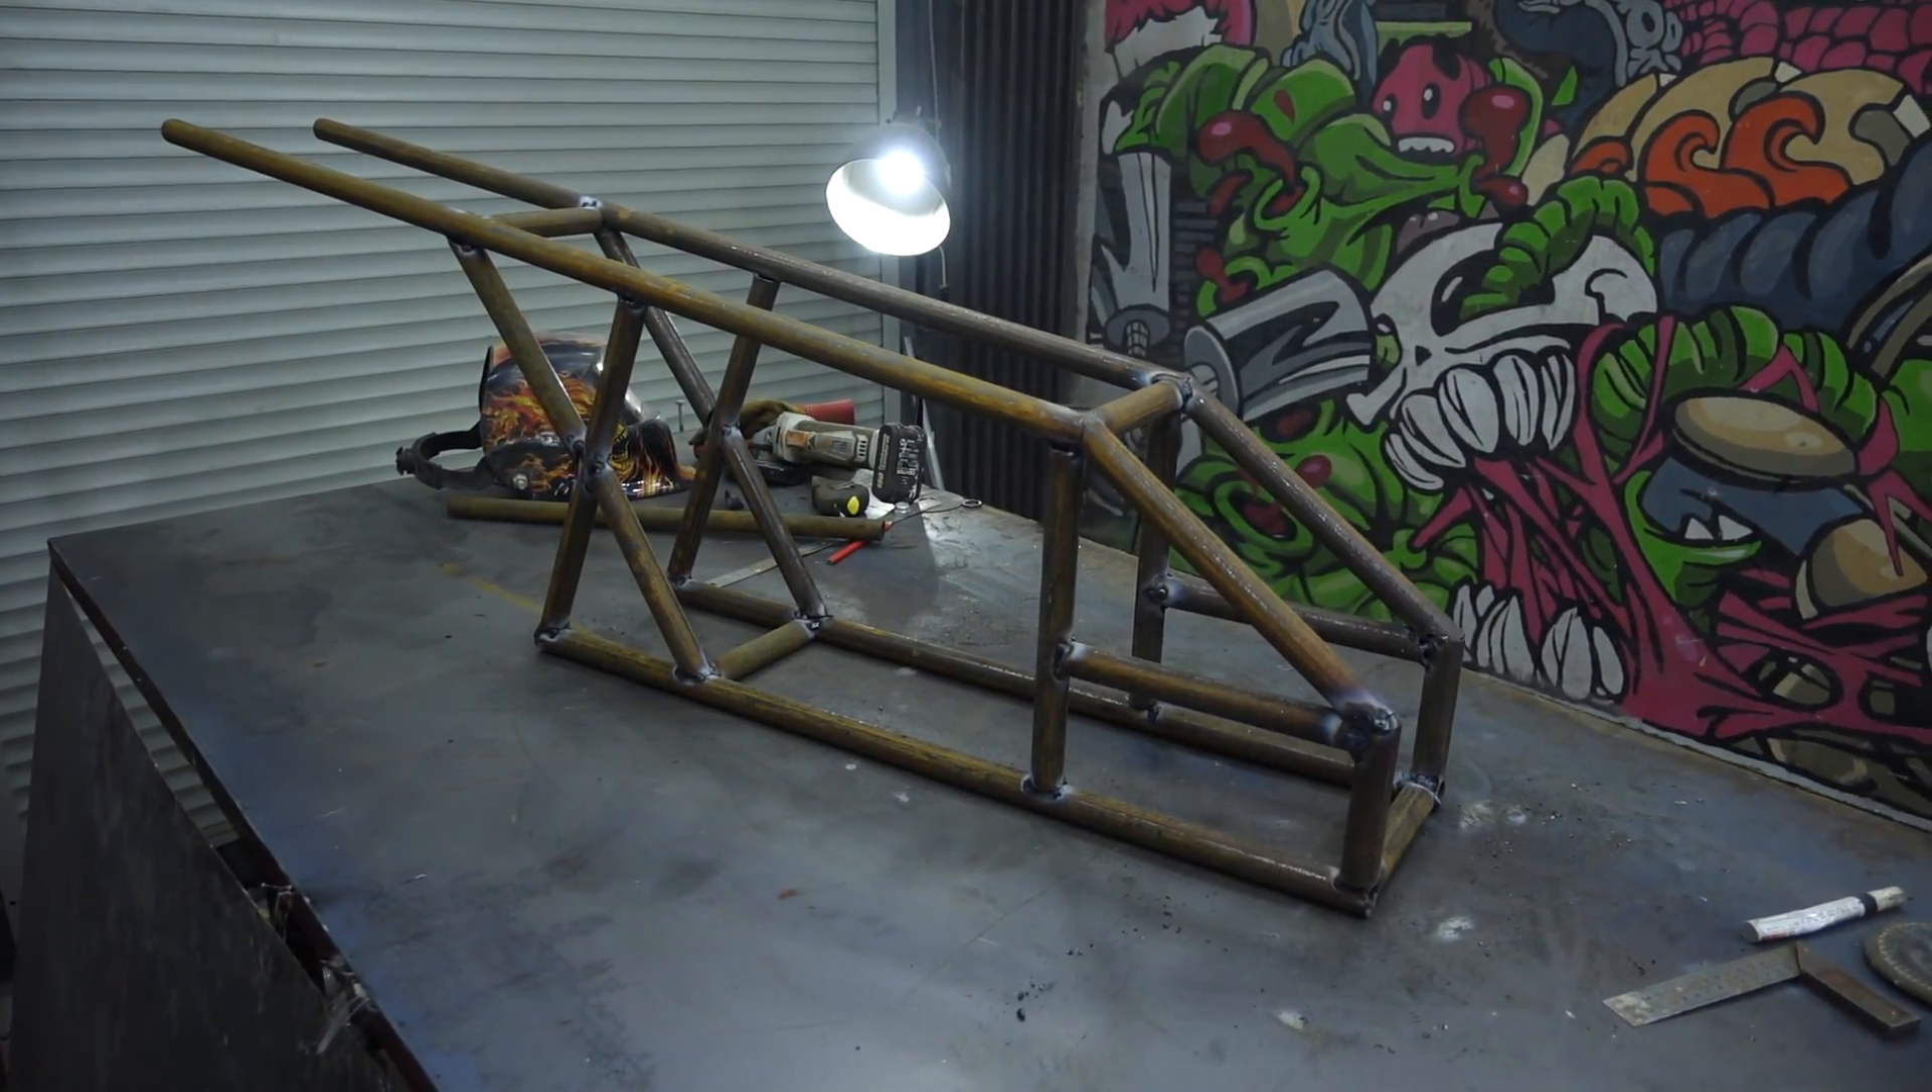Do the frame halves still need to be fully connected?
No.